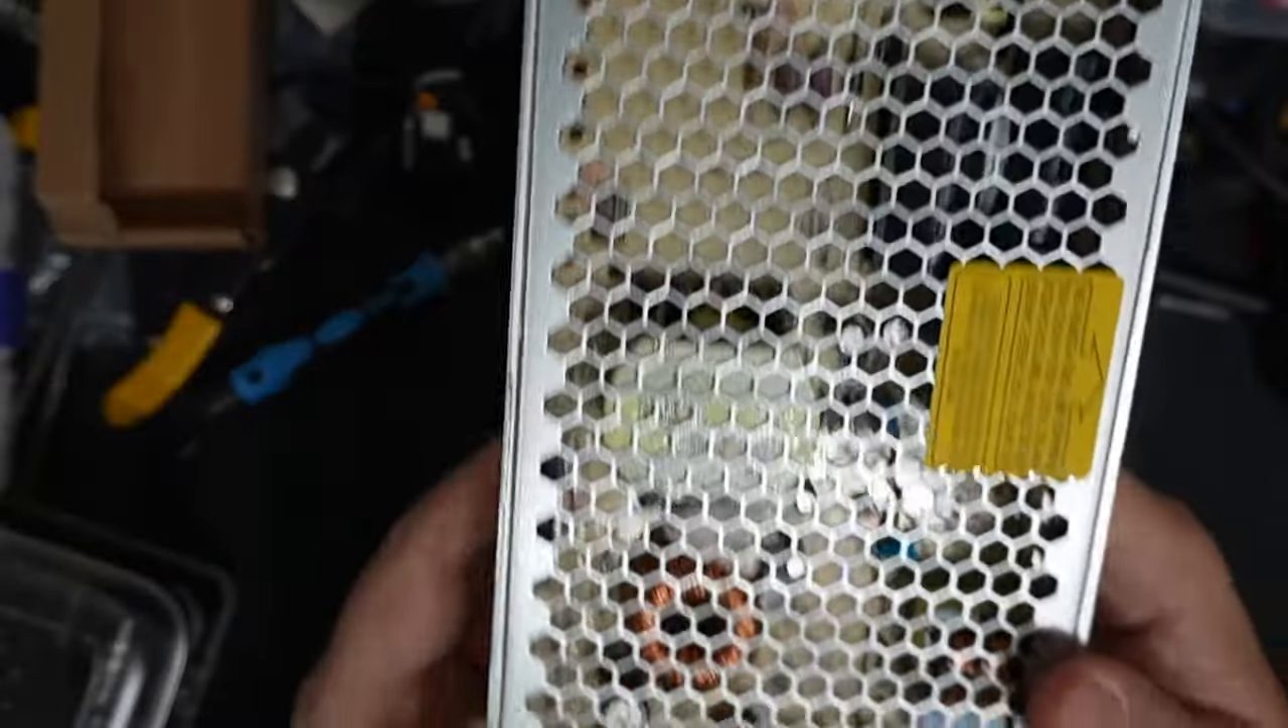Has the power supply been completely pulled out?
Yes.